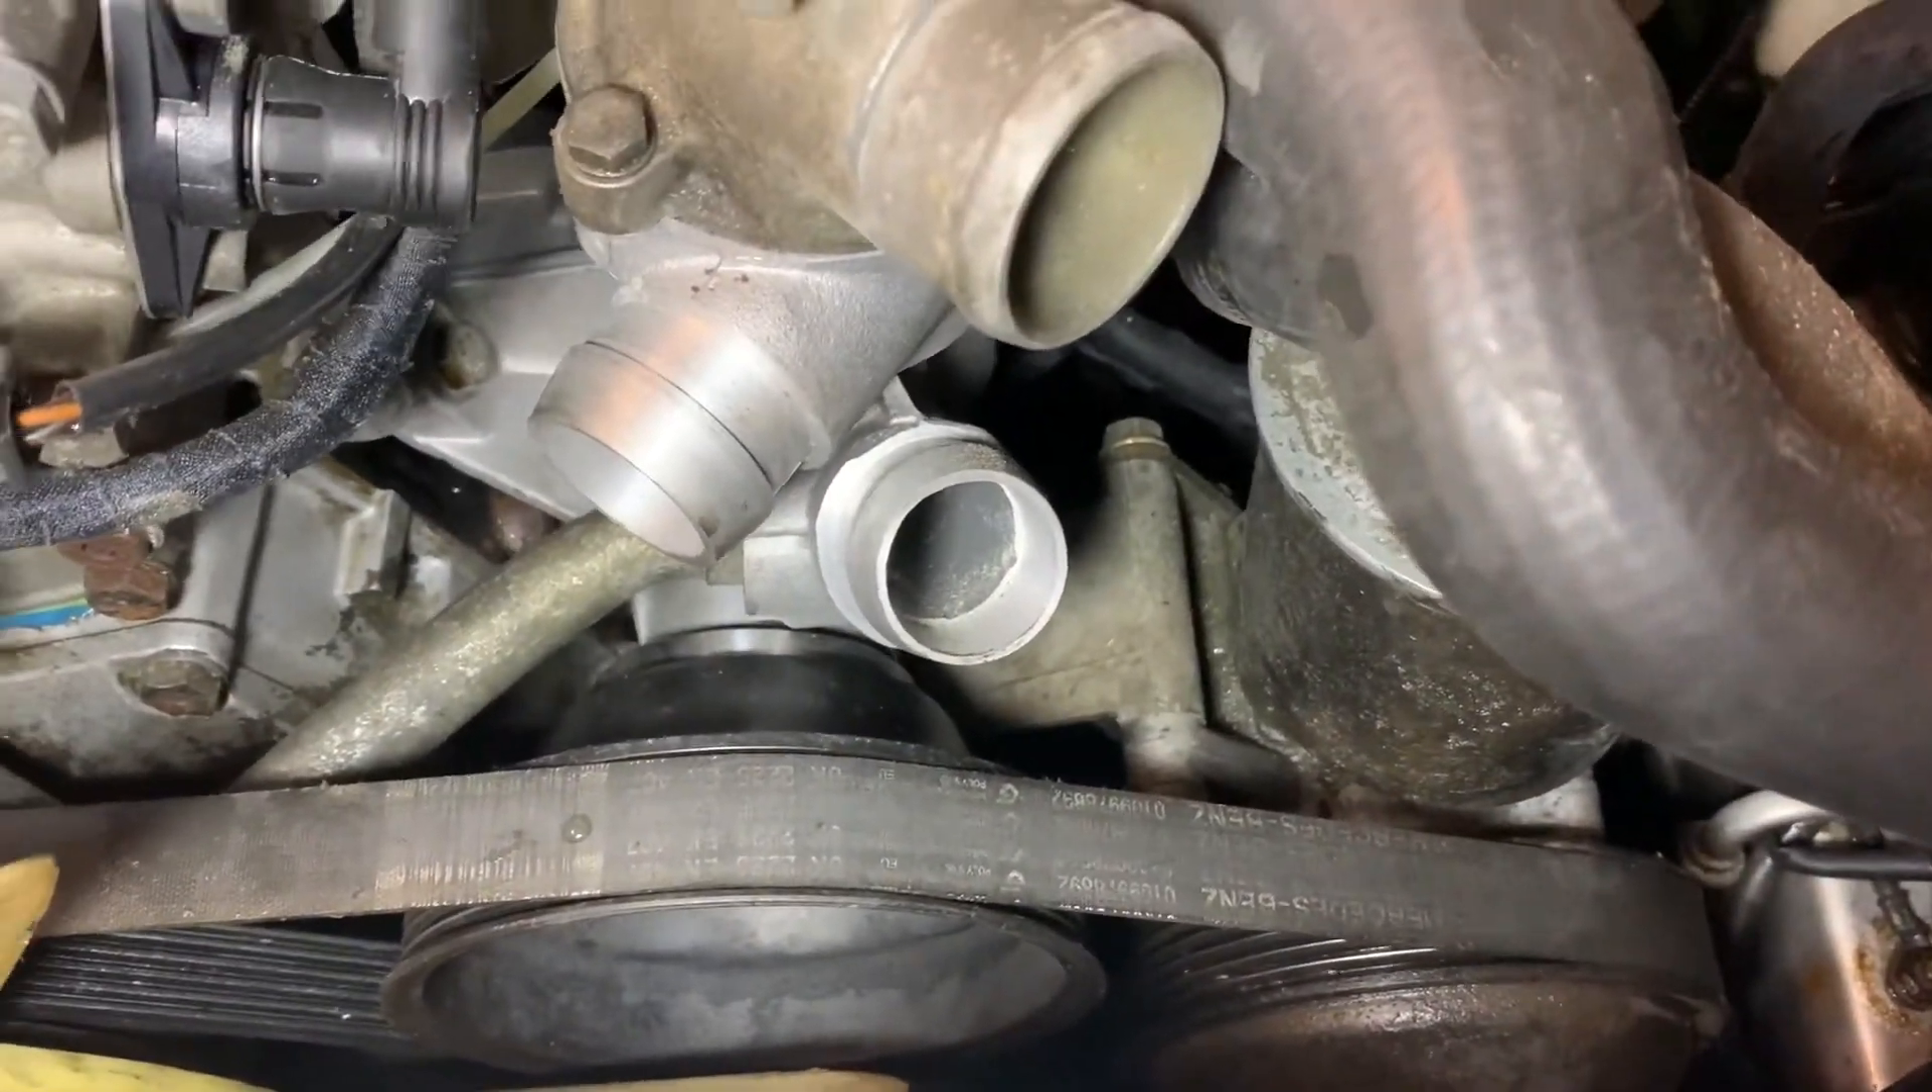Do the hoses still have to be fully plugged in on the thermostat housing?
Yes.